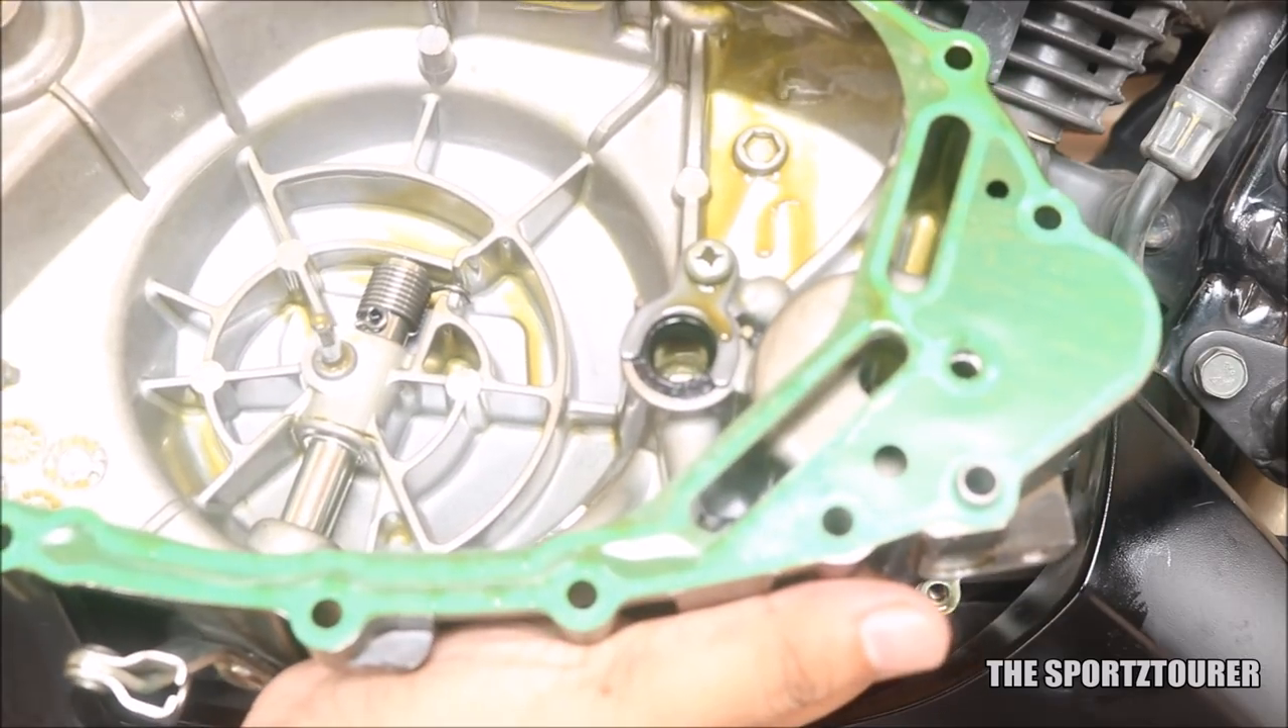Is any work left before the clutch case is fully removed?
No.